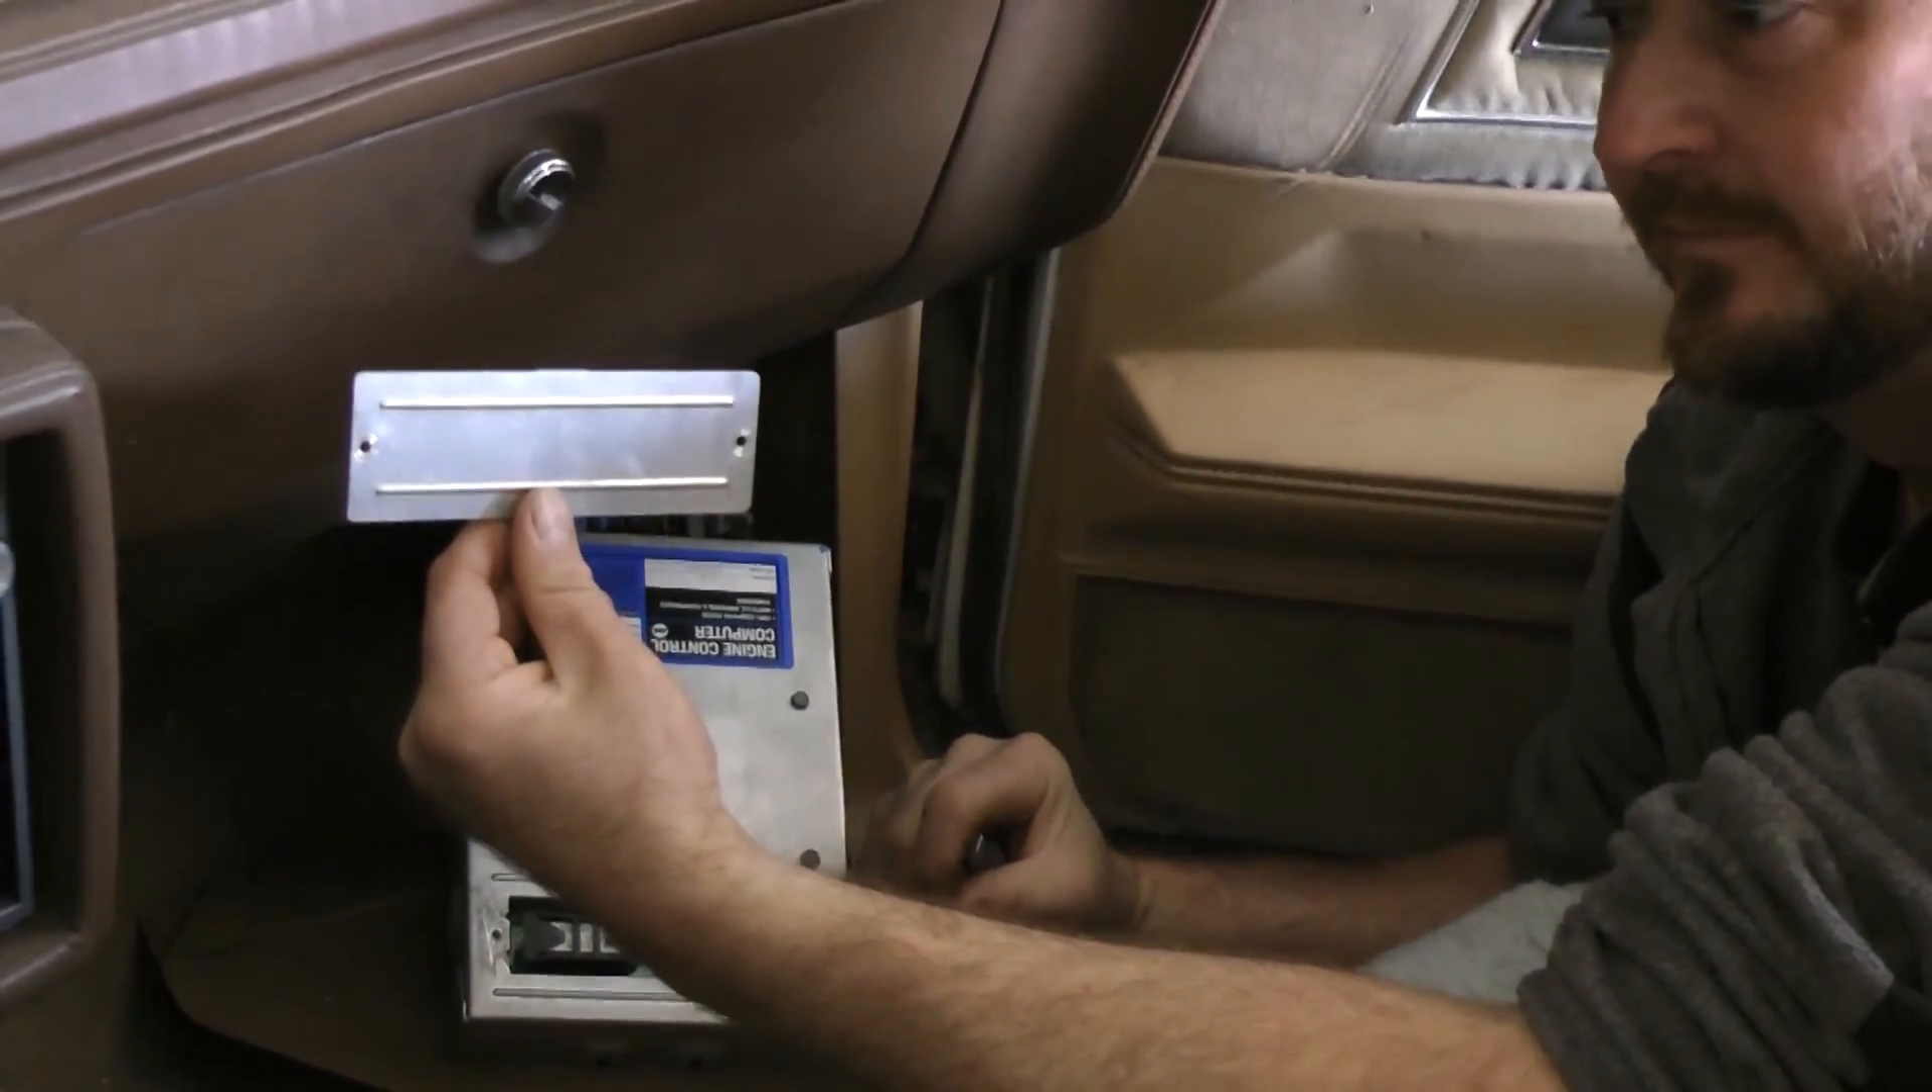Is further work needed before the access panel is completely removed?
No.